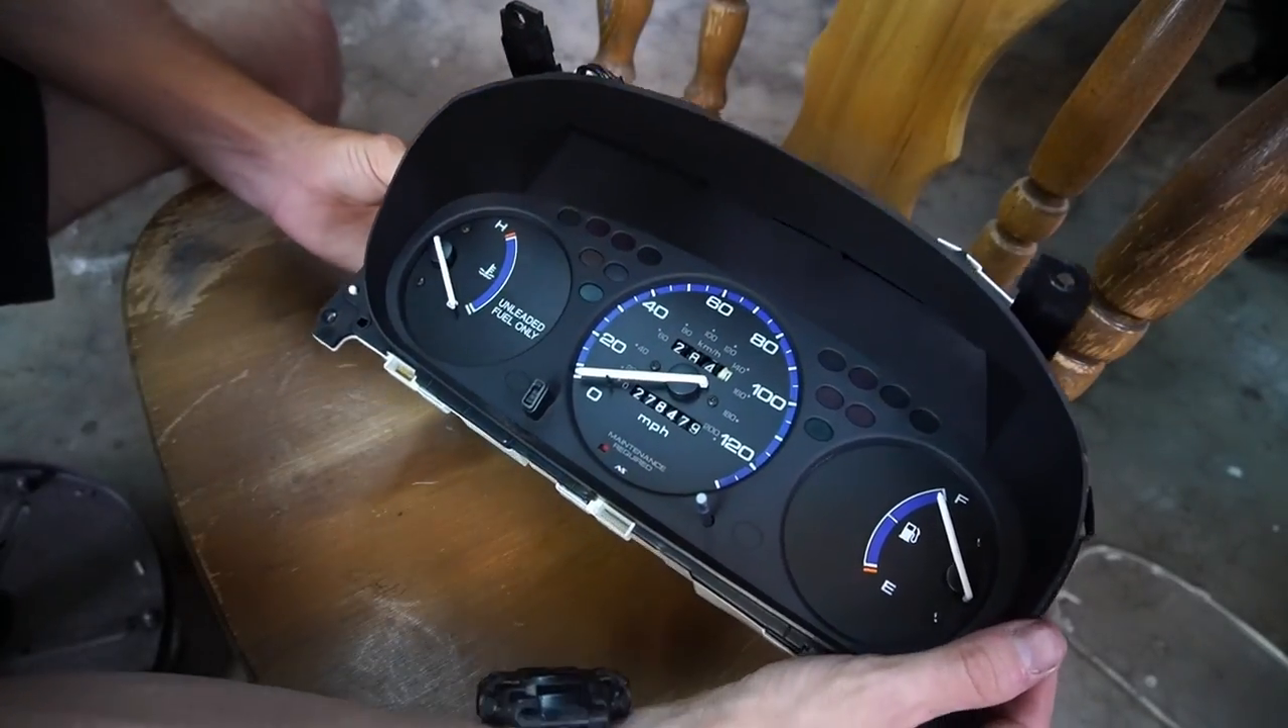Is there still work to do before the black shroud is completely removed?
Yes.